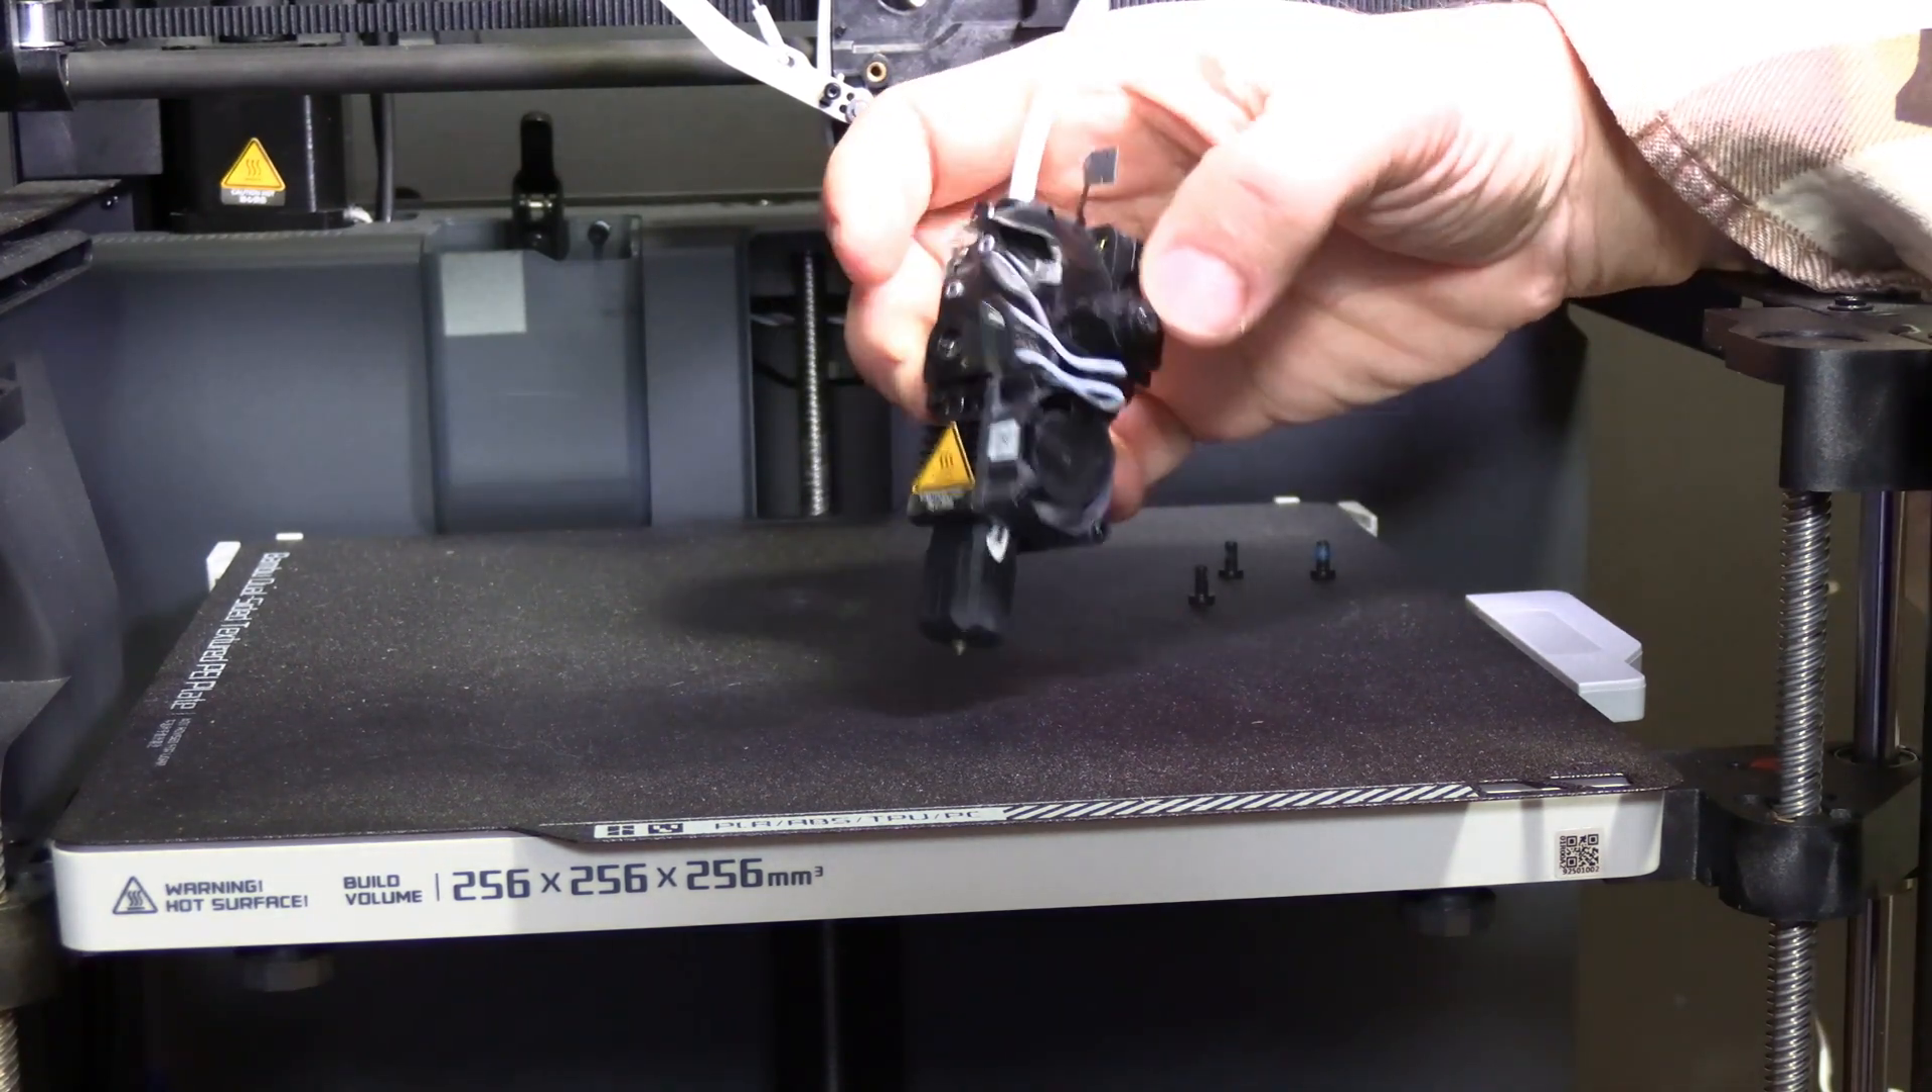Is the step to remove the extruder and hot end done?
Yes.